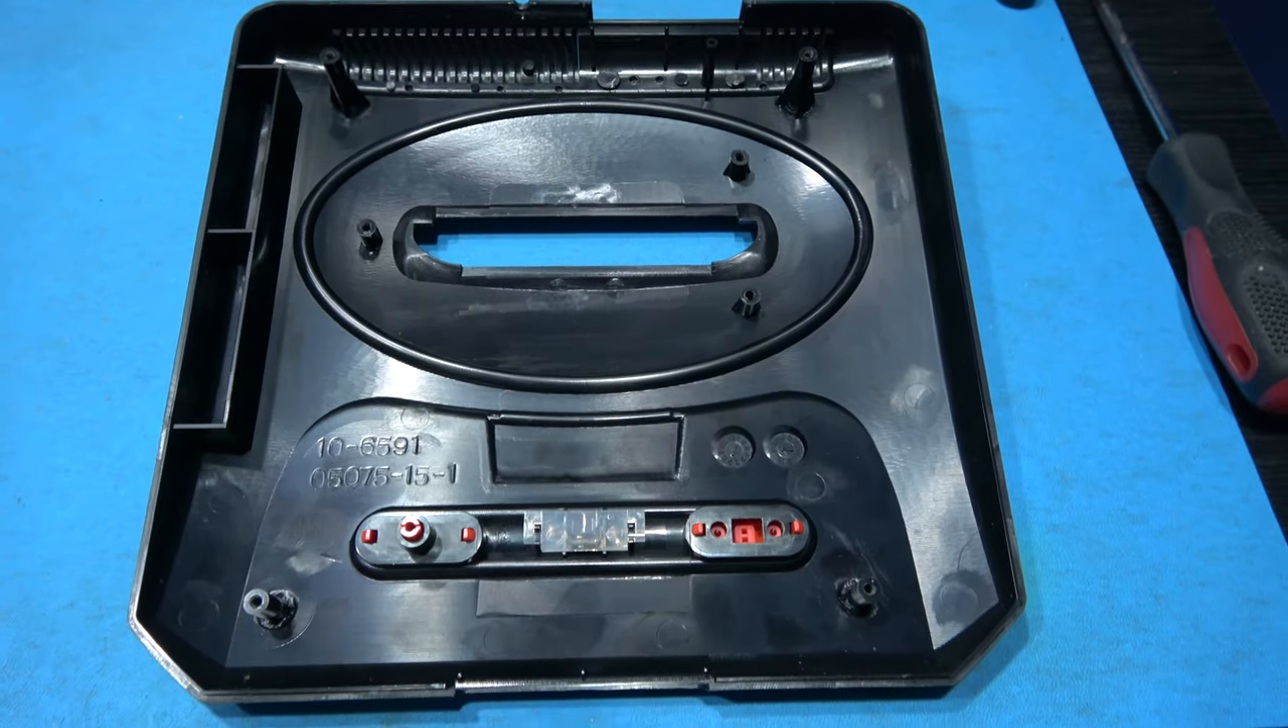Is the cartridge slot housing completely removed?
Yes.